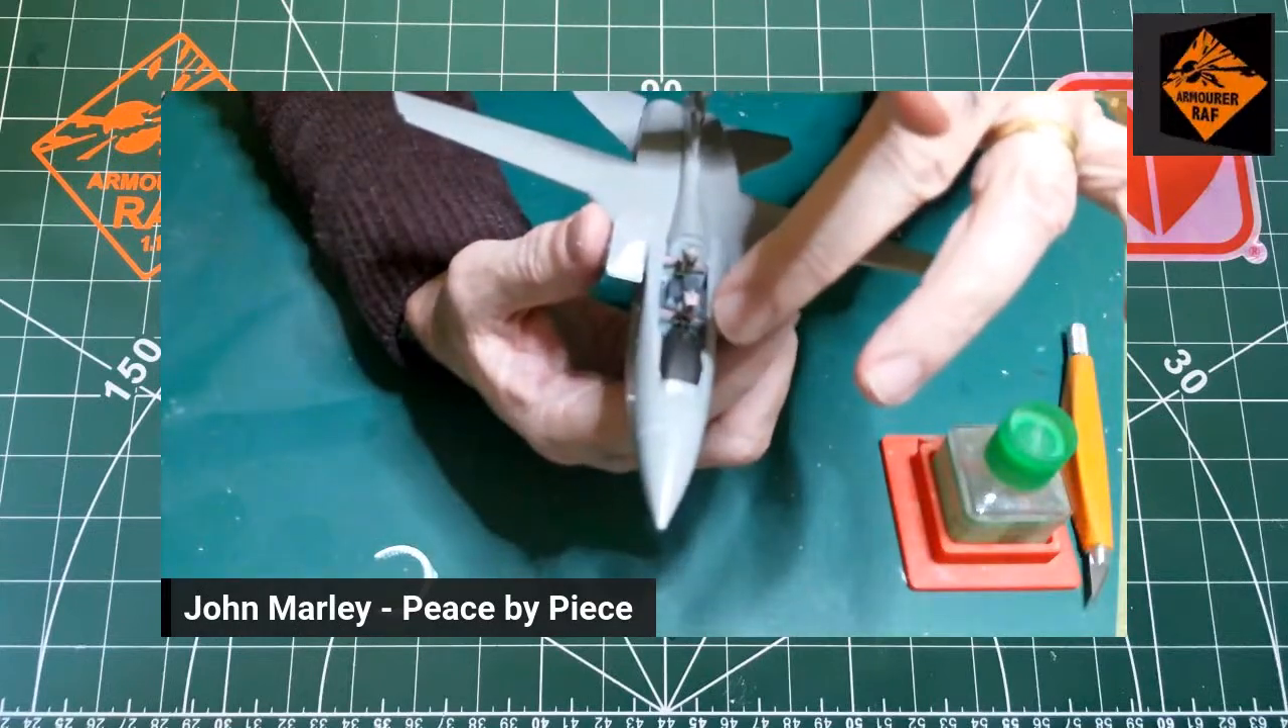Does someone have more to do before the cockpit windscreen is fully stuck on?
Yes.